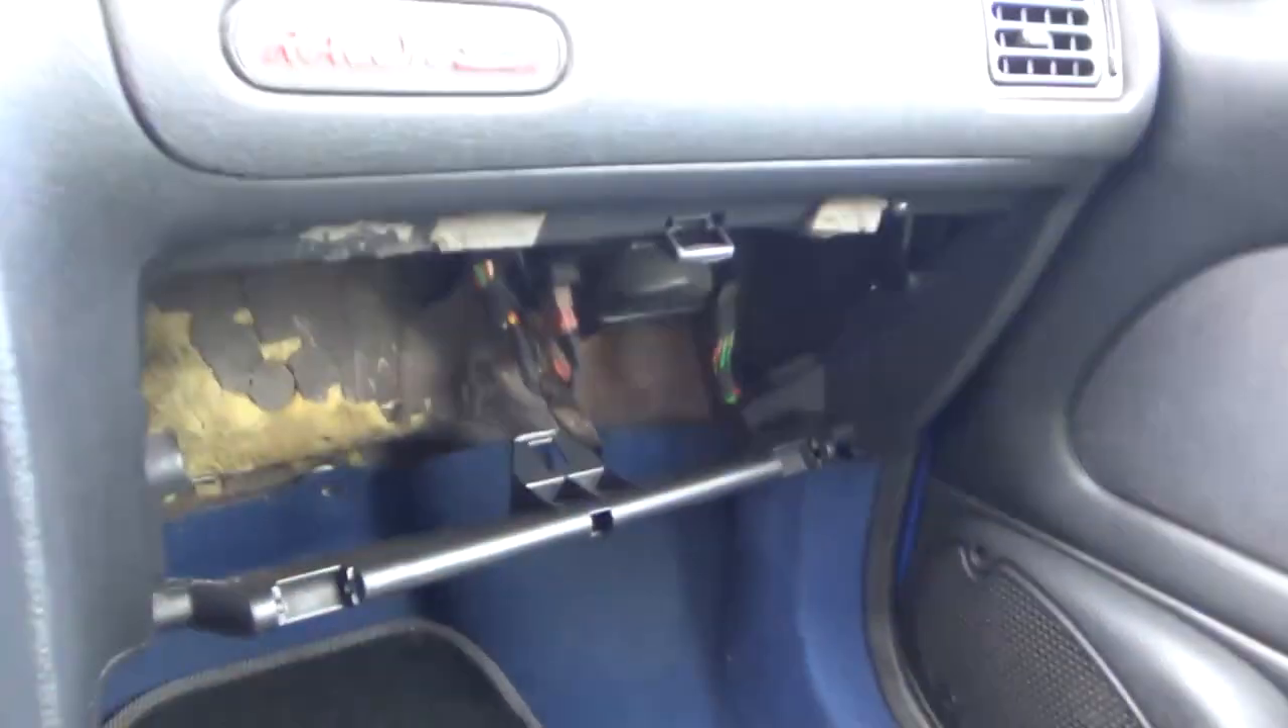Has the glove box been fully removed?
Yes.